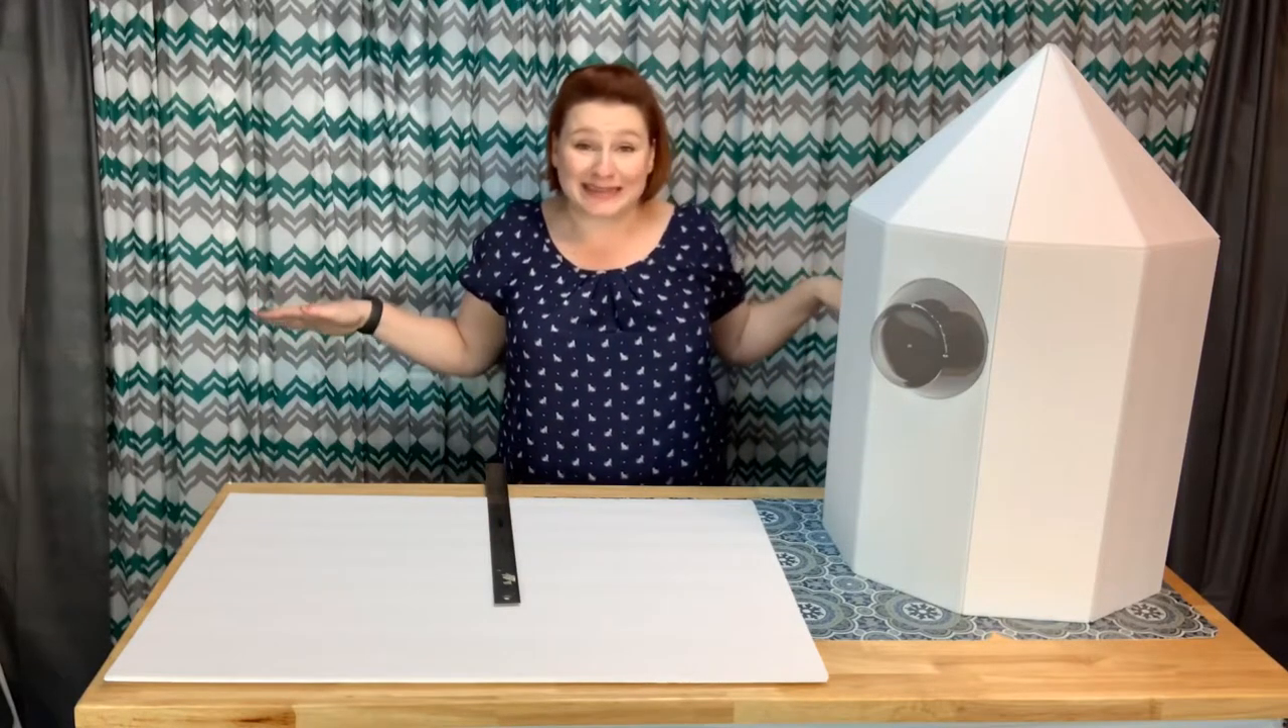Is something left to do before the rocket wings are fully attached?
Yes.